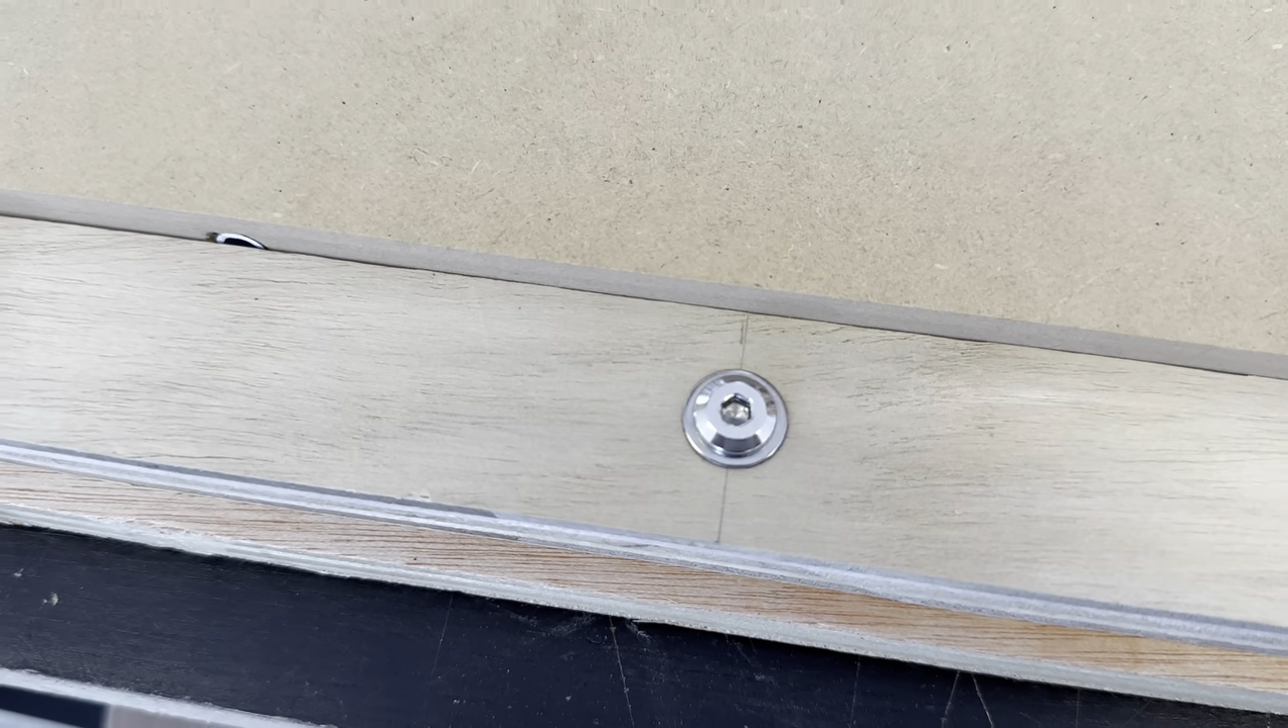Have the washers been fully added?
Yes.